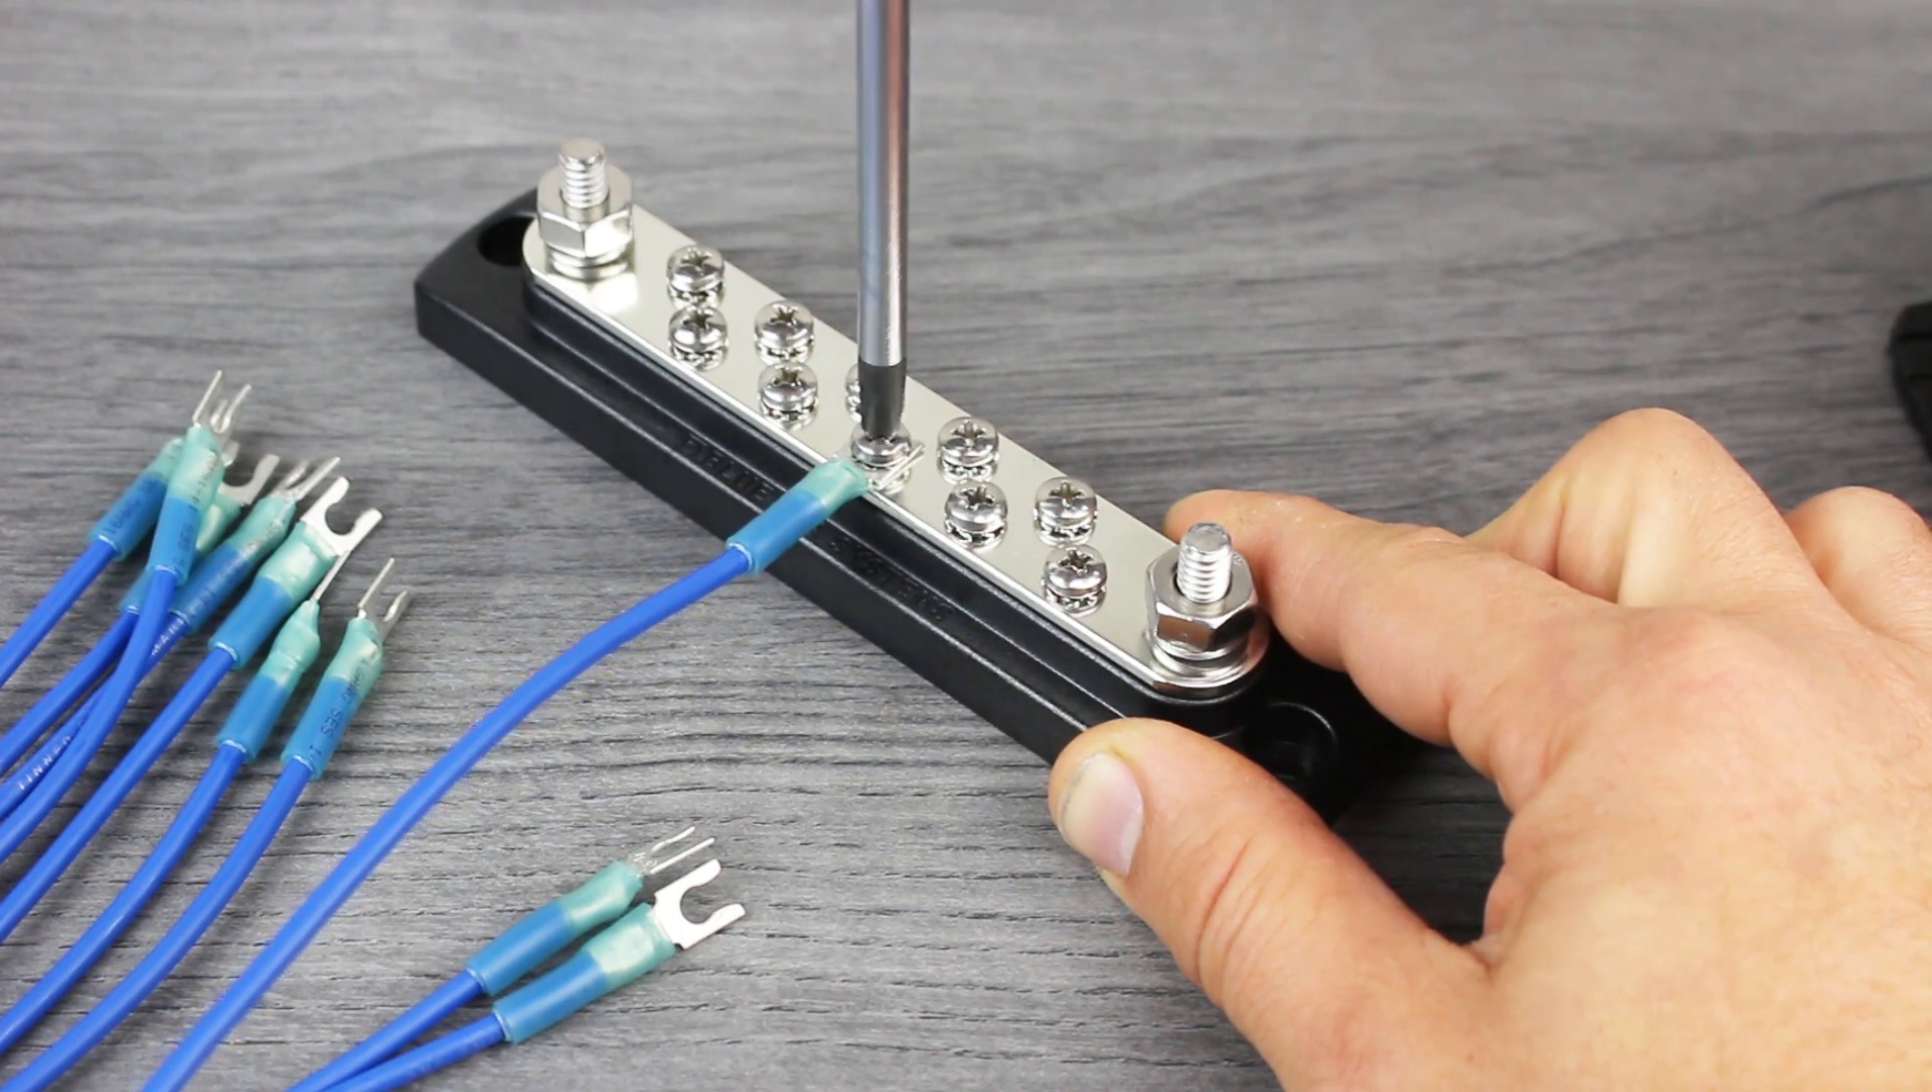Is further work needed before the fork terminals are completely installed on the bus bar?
Yes.